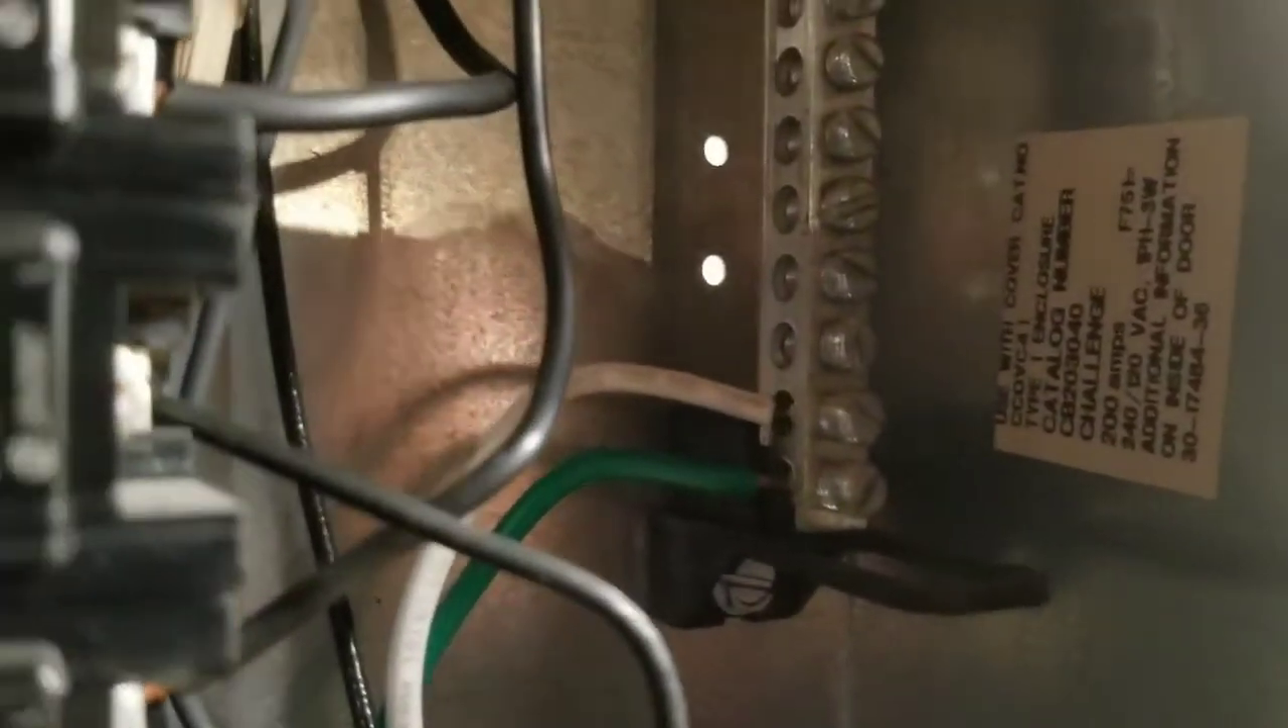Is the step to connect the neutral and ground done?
Yes.